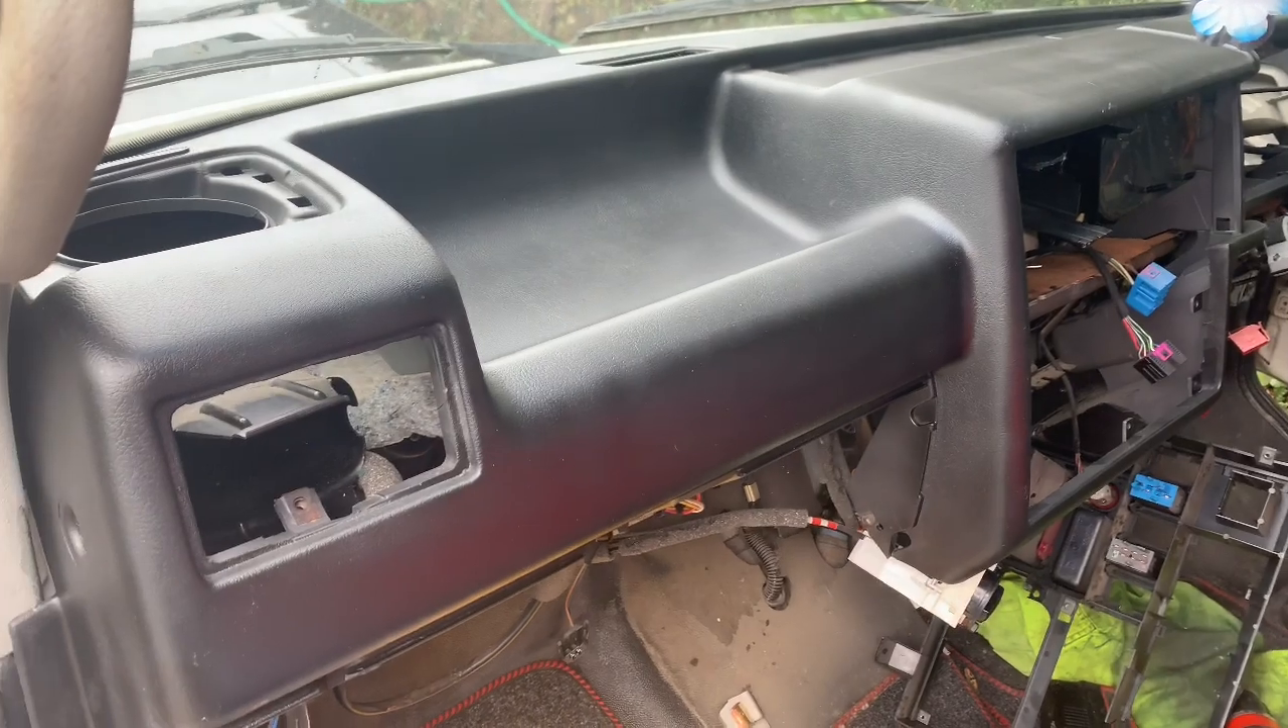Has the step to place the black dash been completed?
Yes.